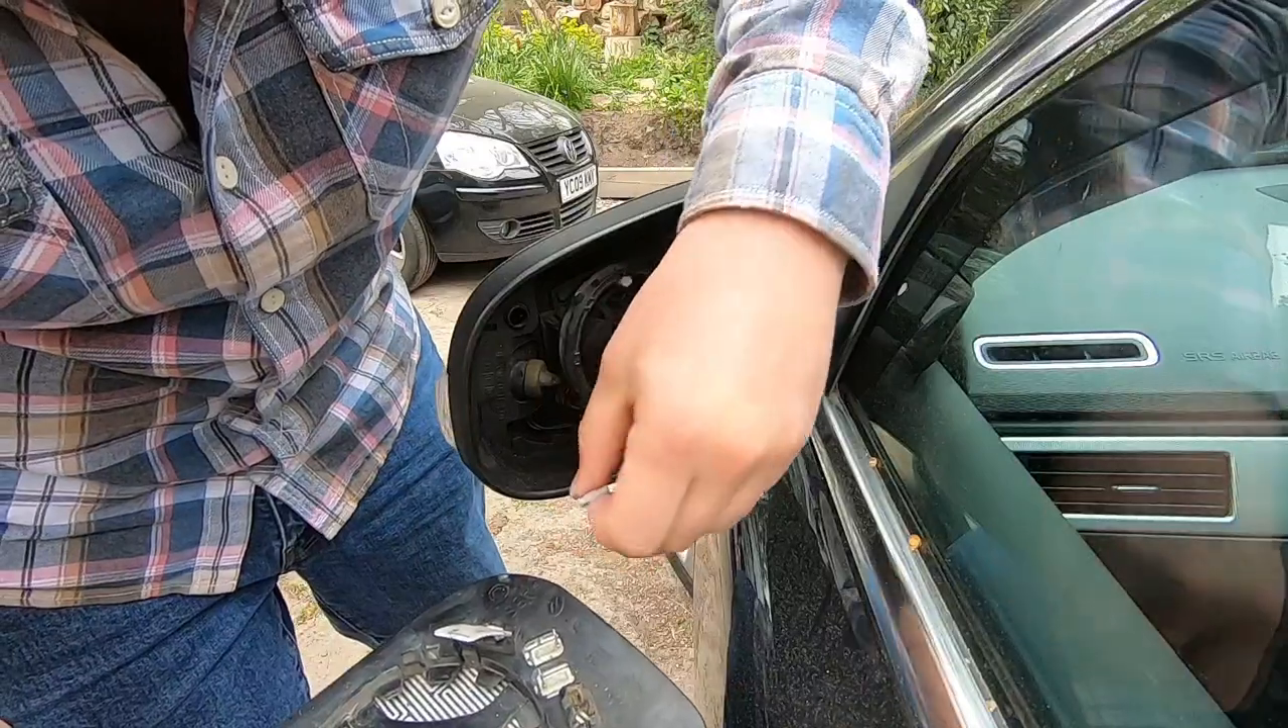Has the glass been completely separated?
Yes.